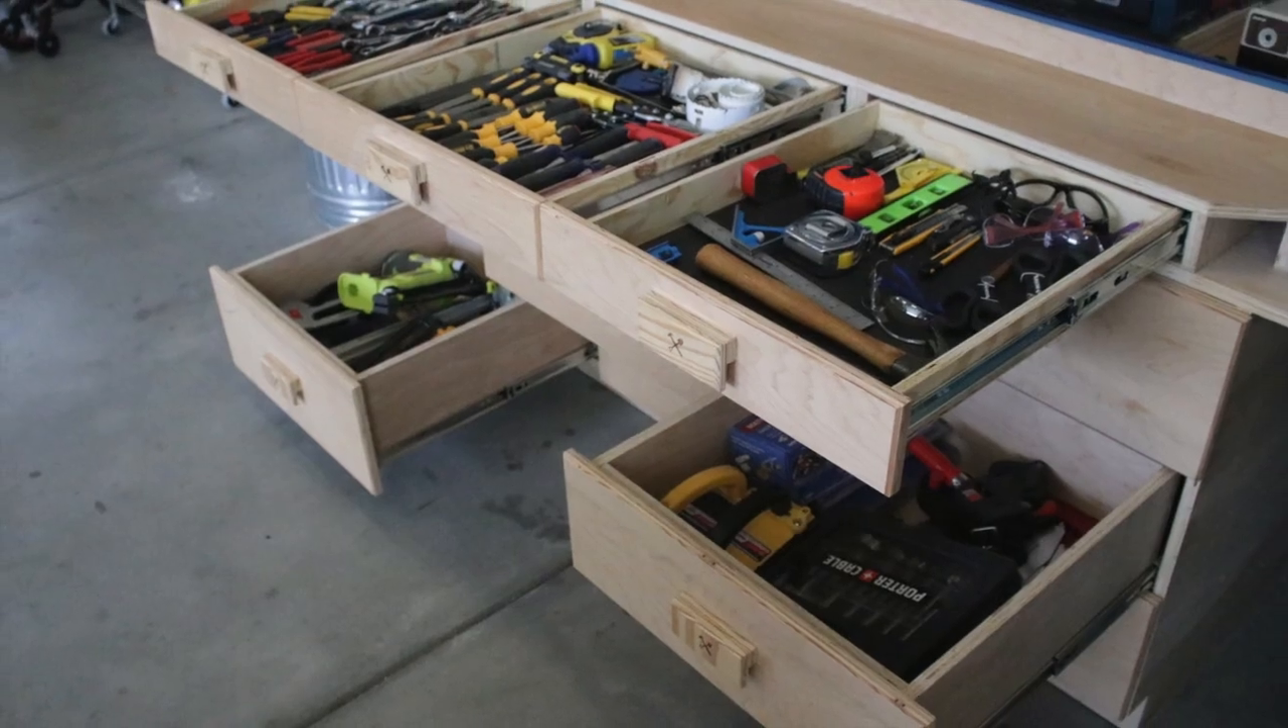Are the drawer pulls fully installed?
Yes.